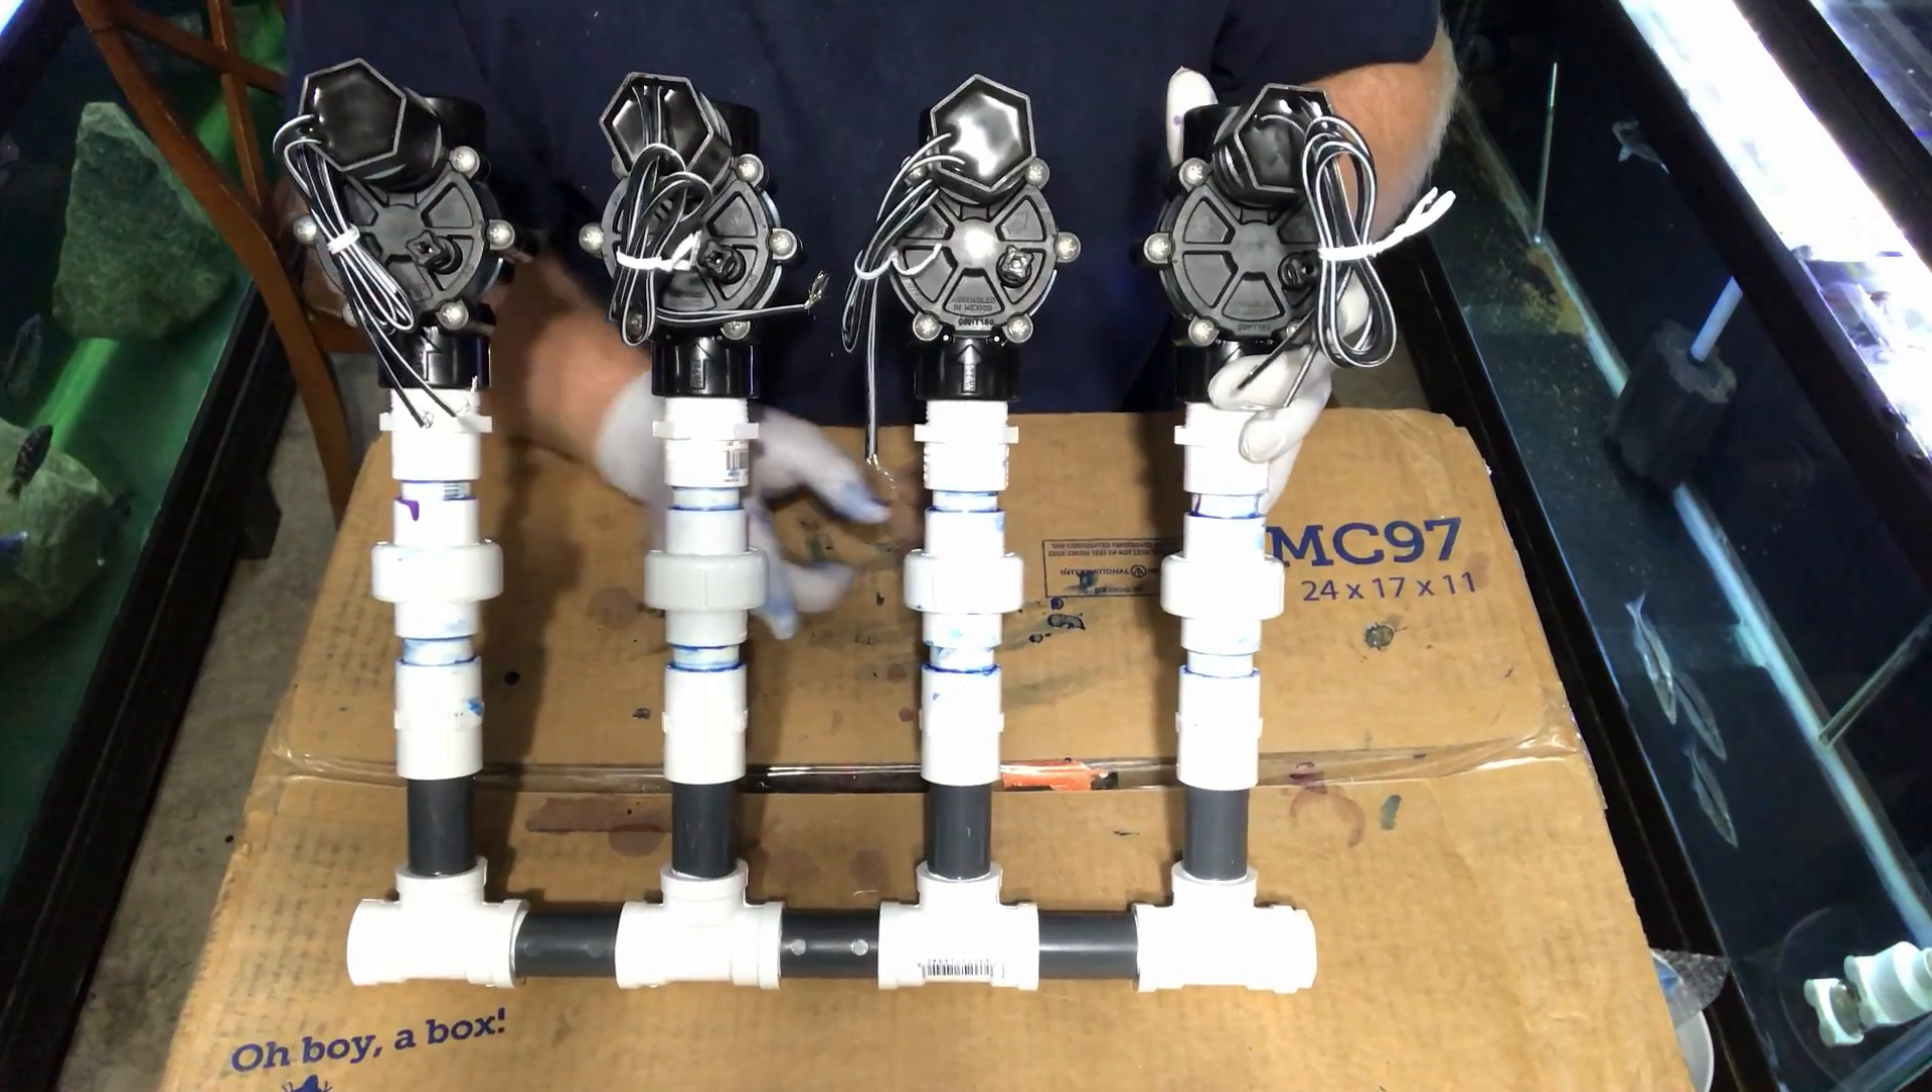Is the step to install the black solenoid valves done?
Yes.